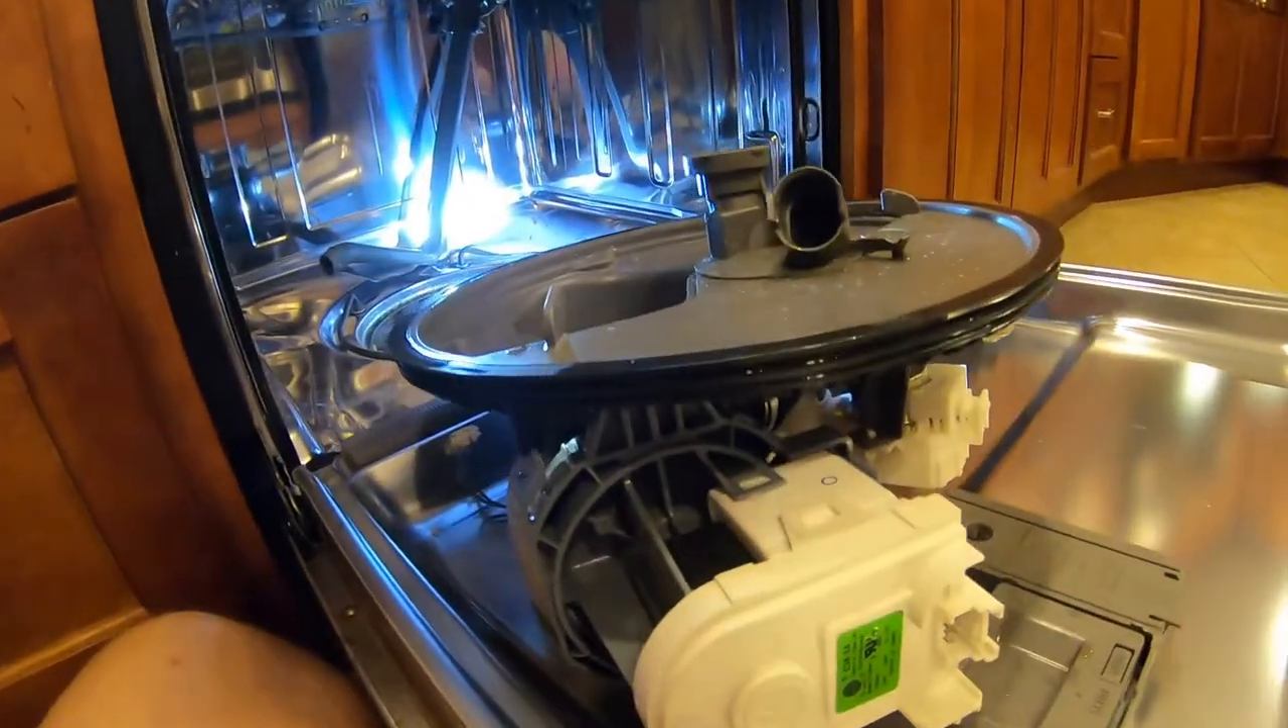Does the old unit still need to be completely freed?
No.